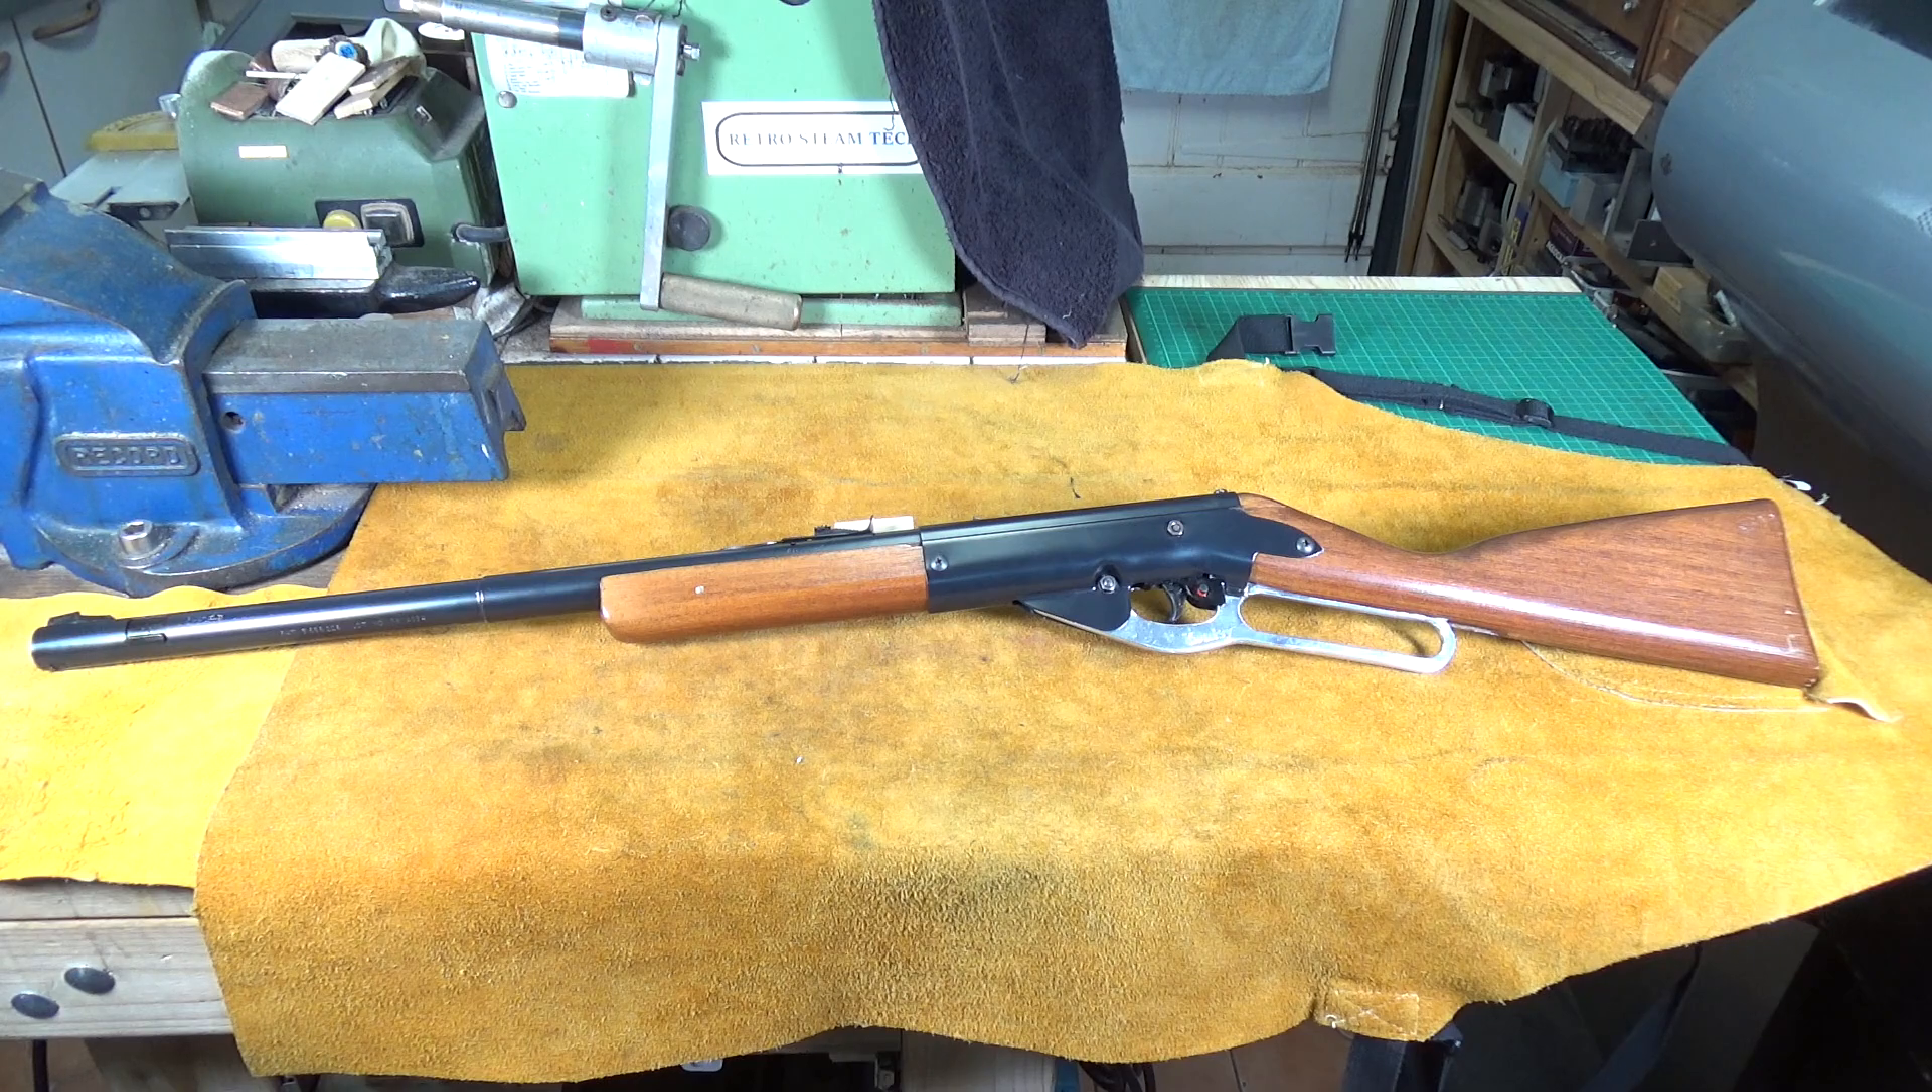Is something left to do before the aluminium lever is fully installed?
No.